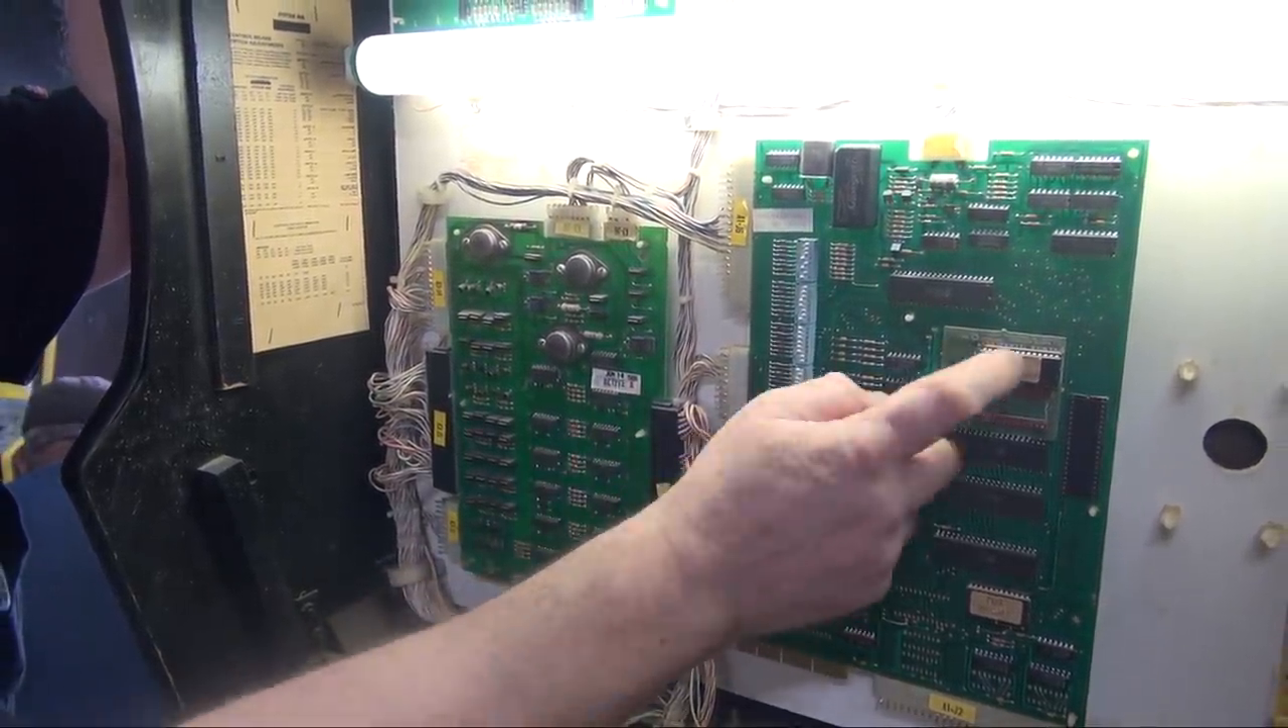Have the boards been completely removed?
No.